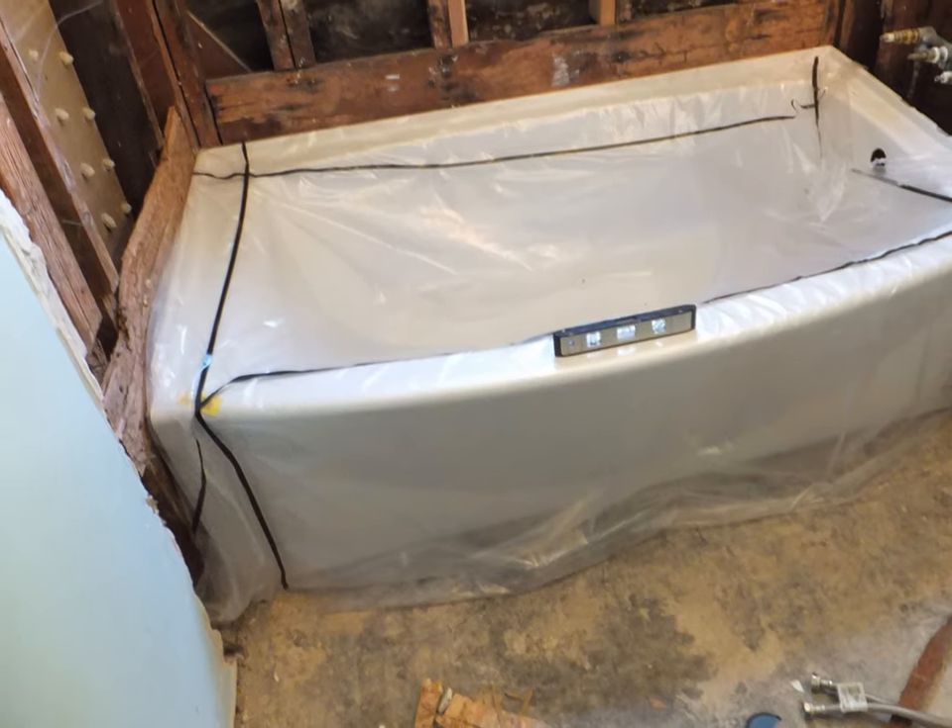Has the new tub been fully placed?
Yes.